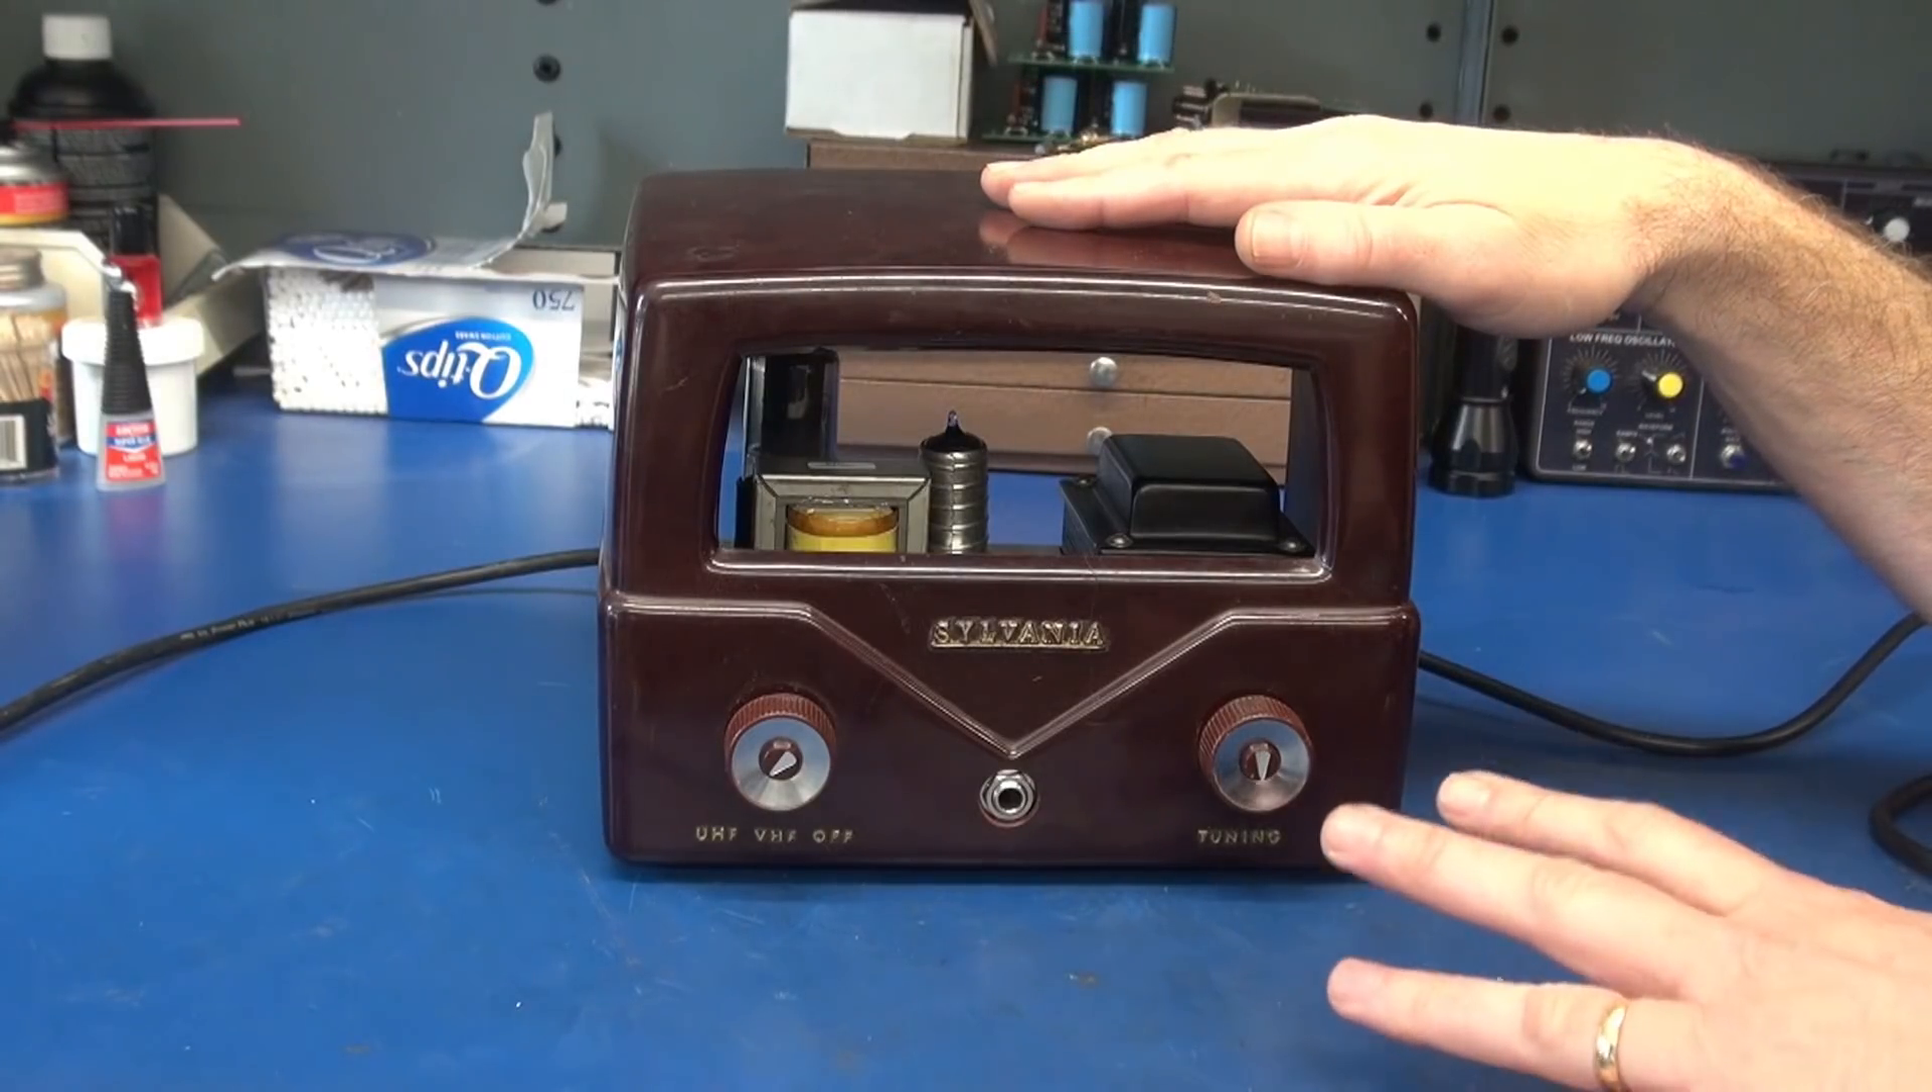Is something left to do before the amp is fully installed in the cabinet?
No.